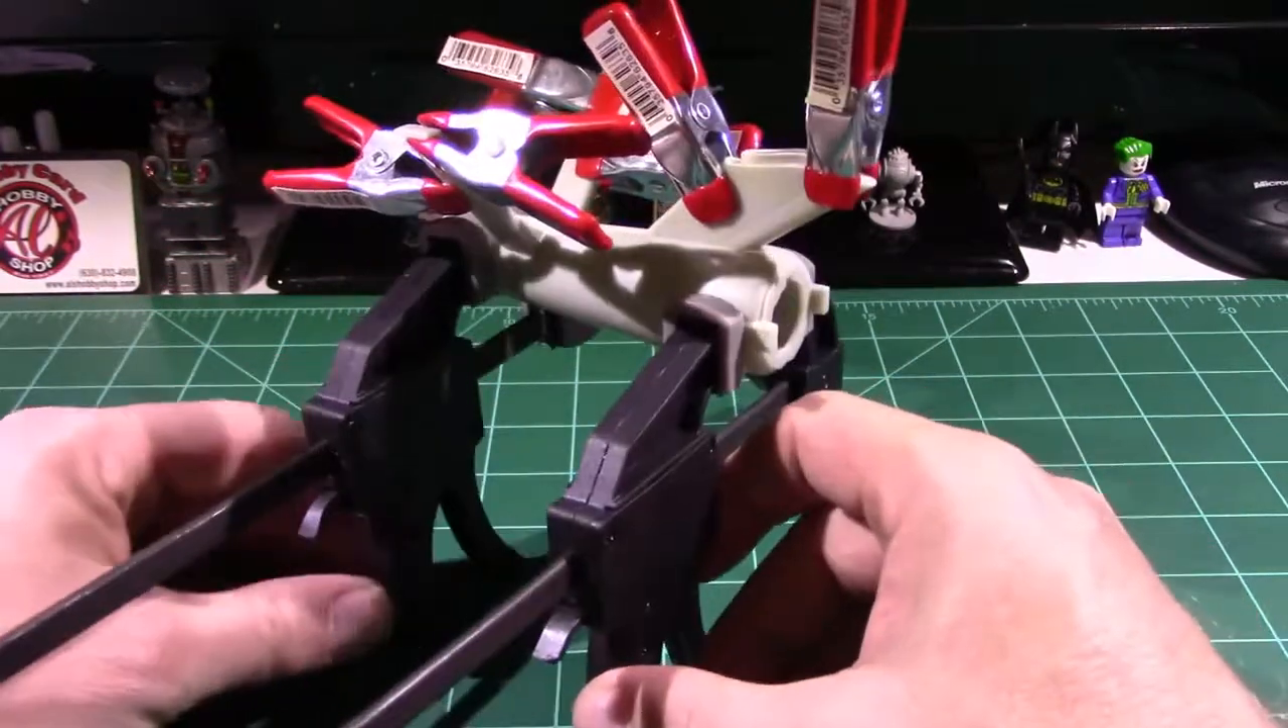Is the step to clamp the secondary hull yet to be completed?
No.